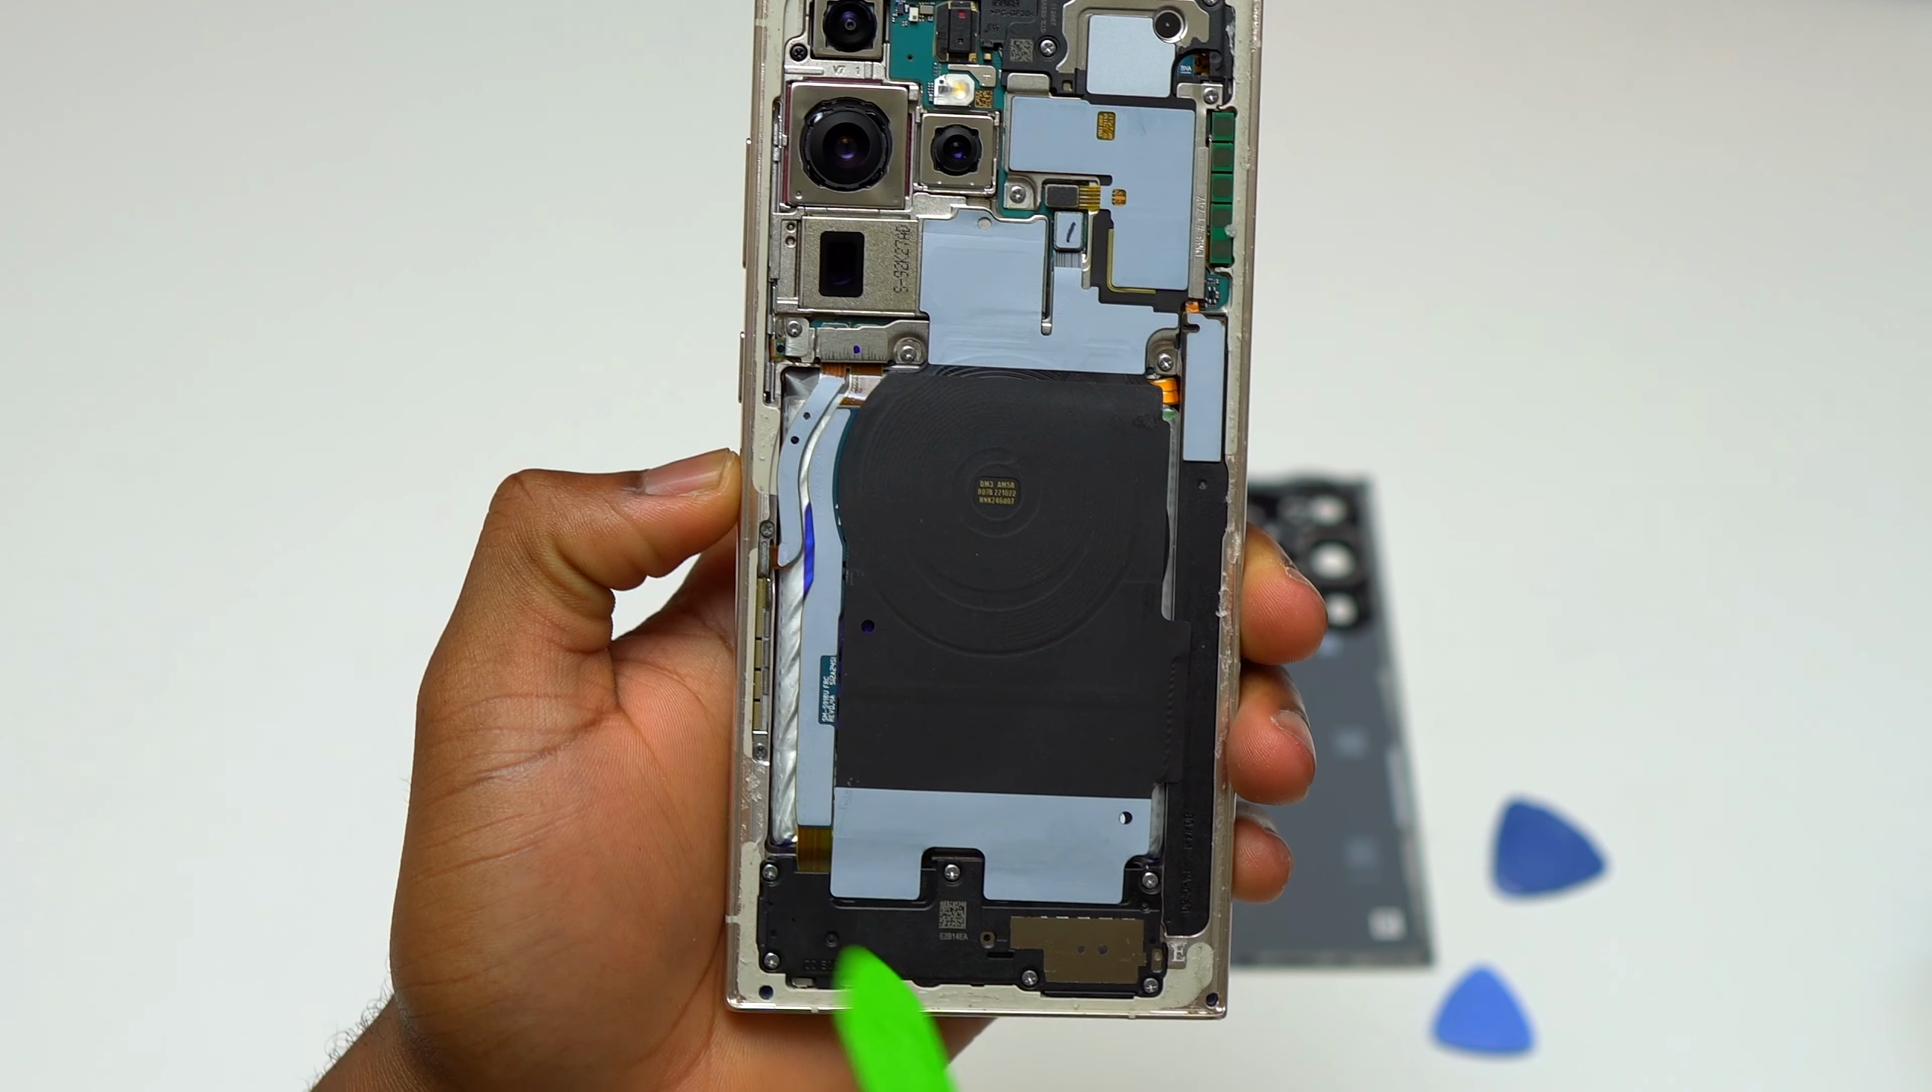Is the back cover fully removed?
Yes.